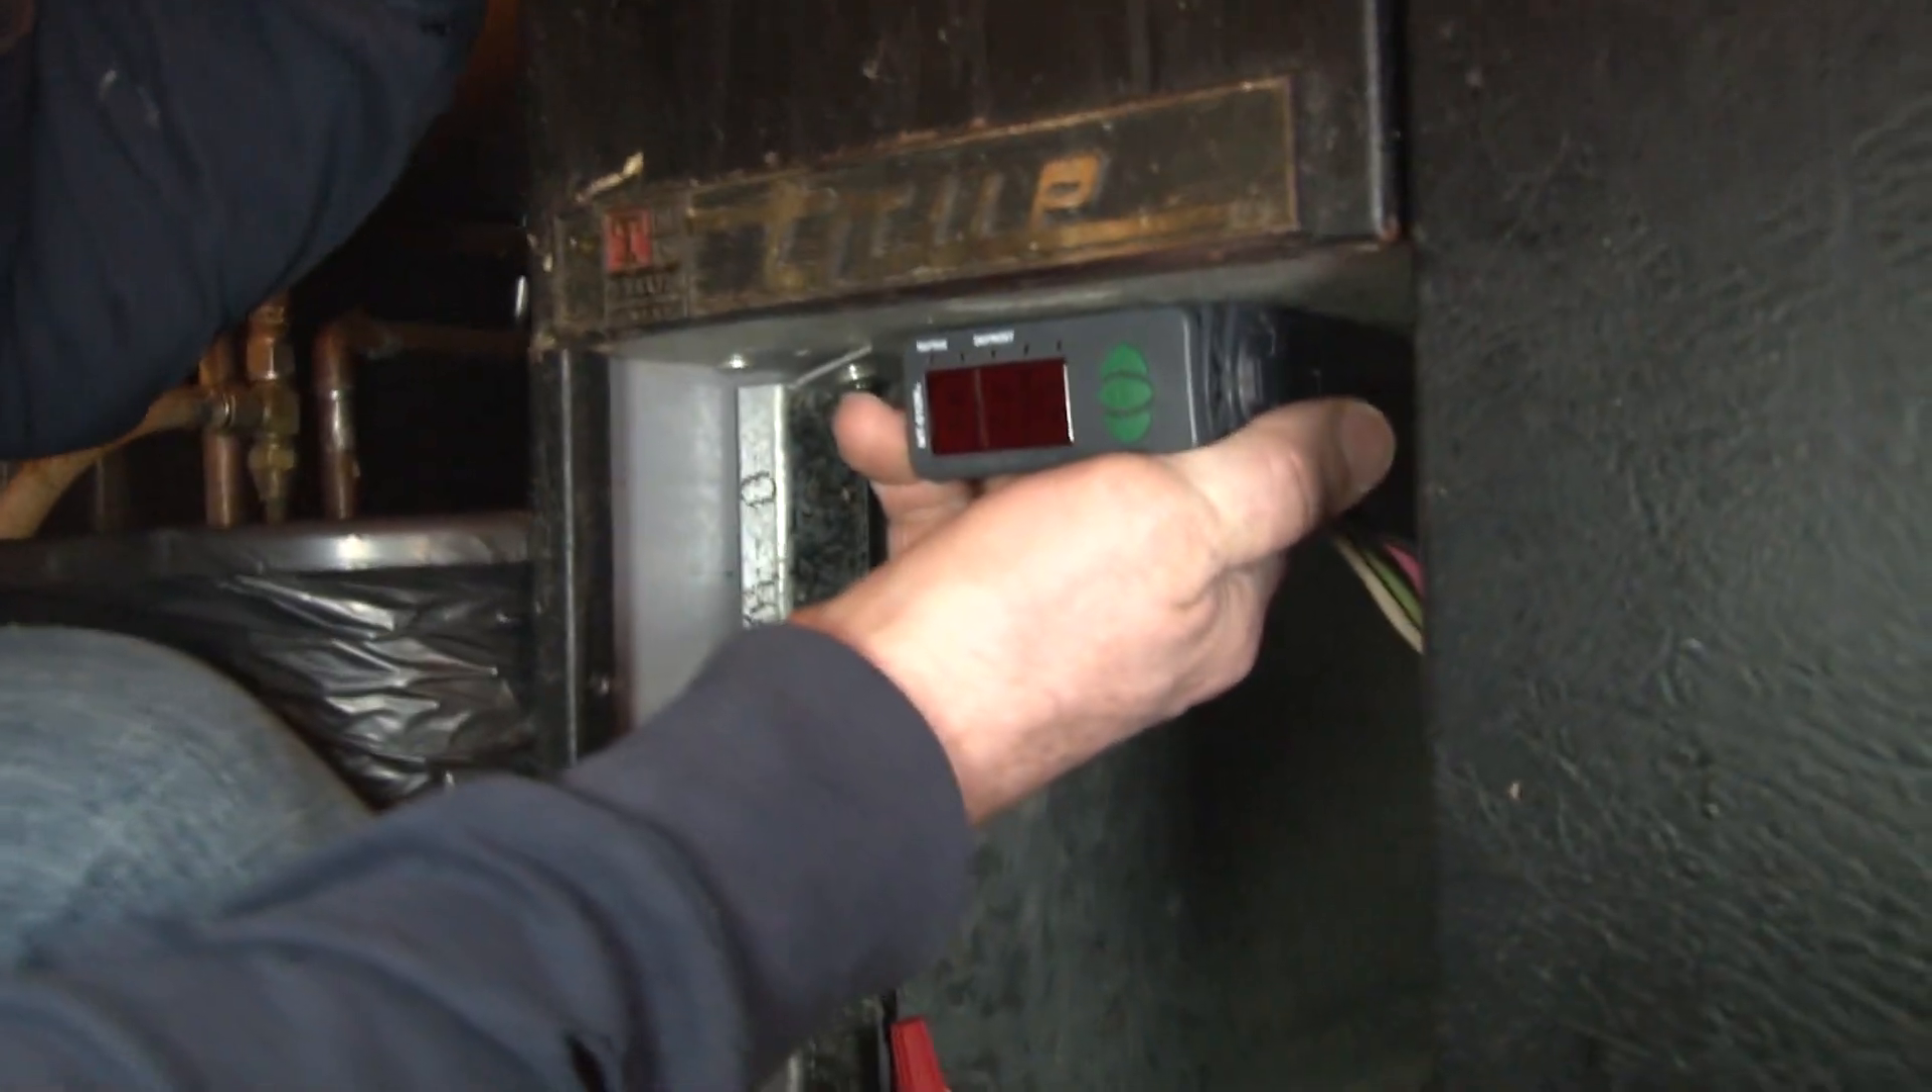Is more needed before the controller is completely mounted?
Yes.